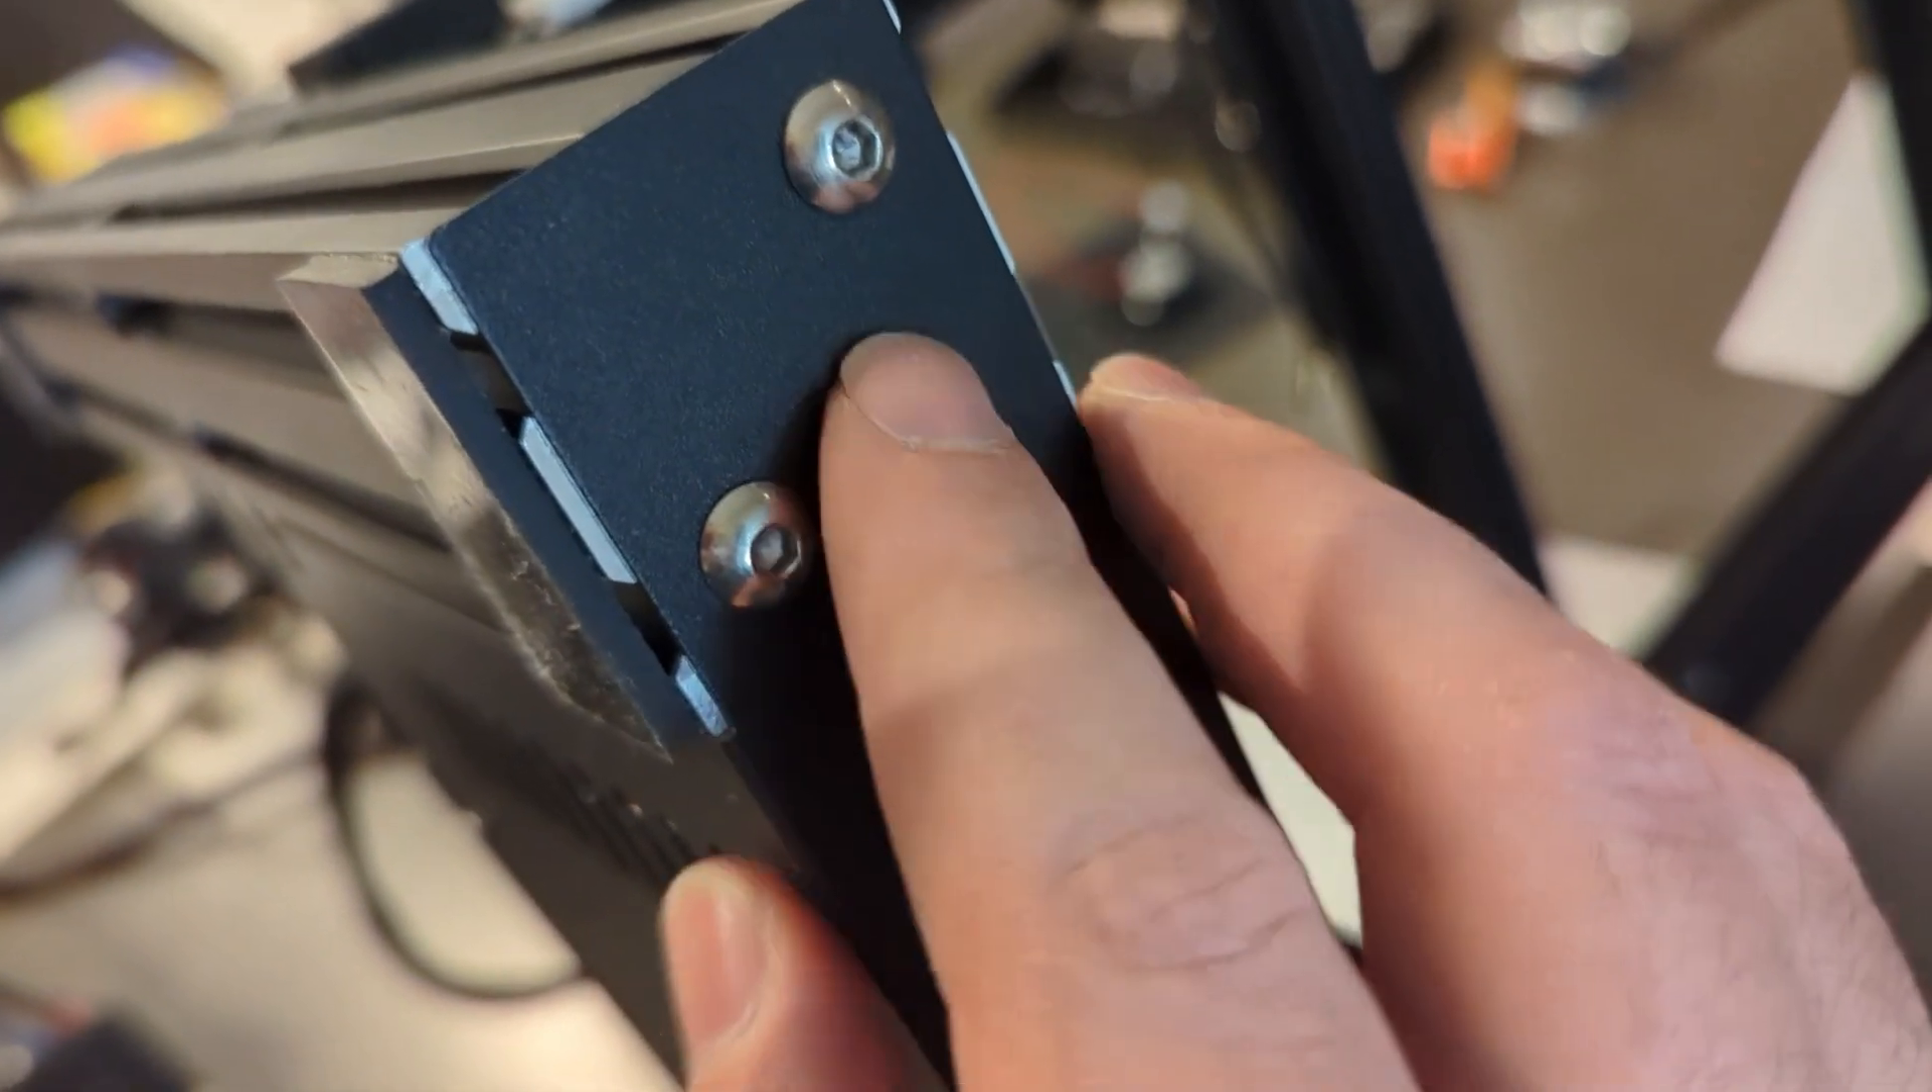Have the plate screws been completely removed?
No.